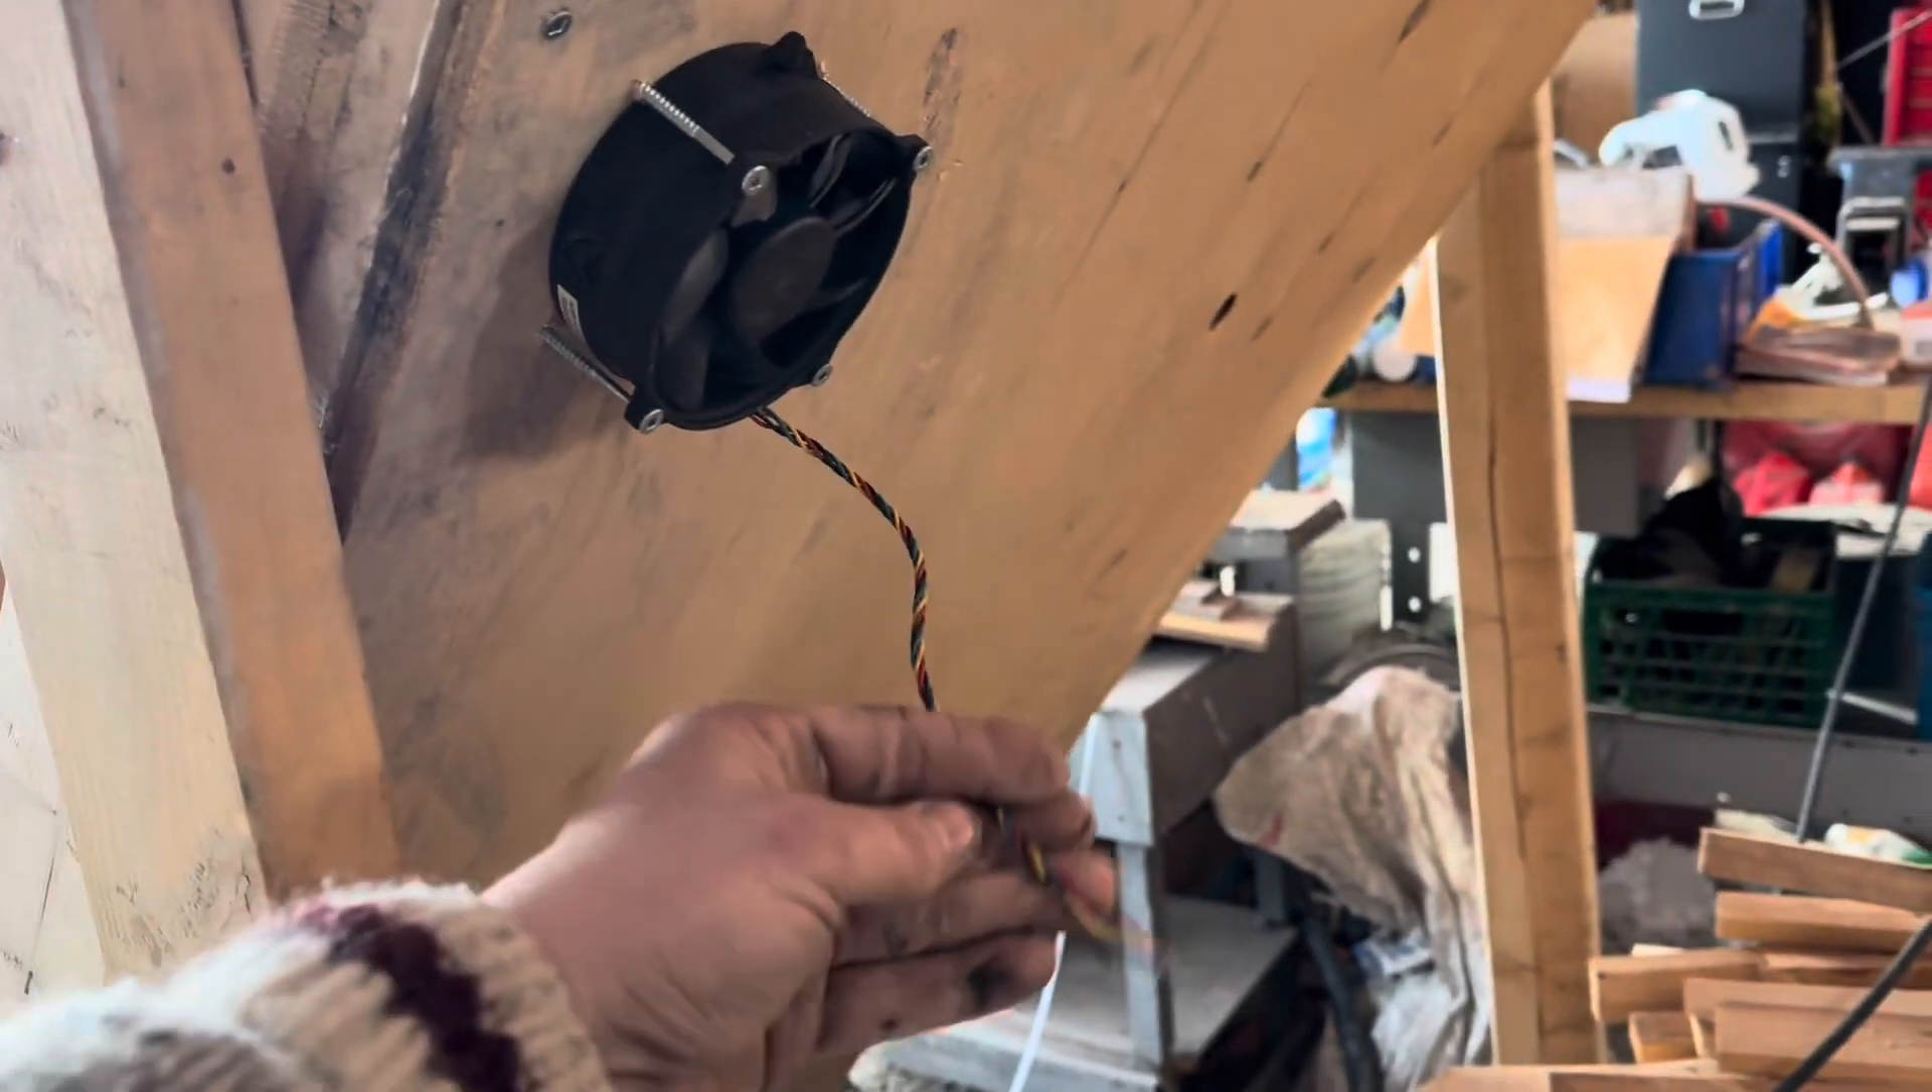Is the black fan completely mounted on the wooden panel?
Yes.